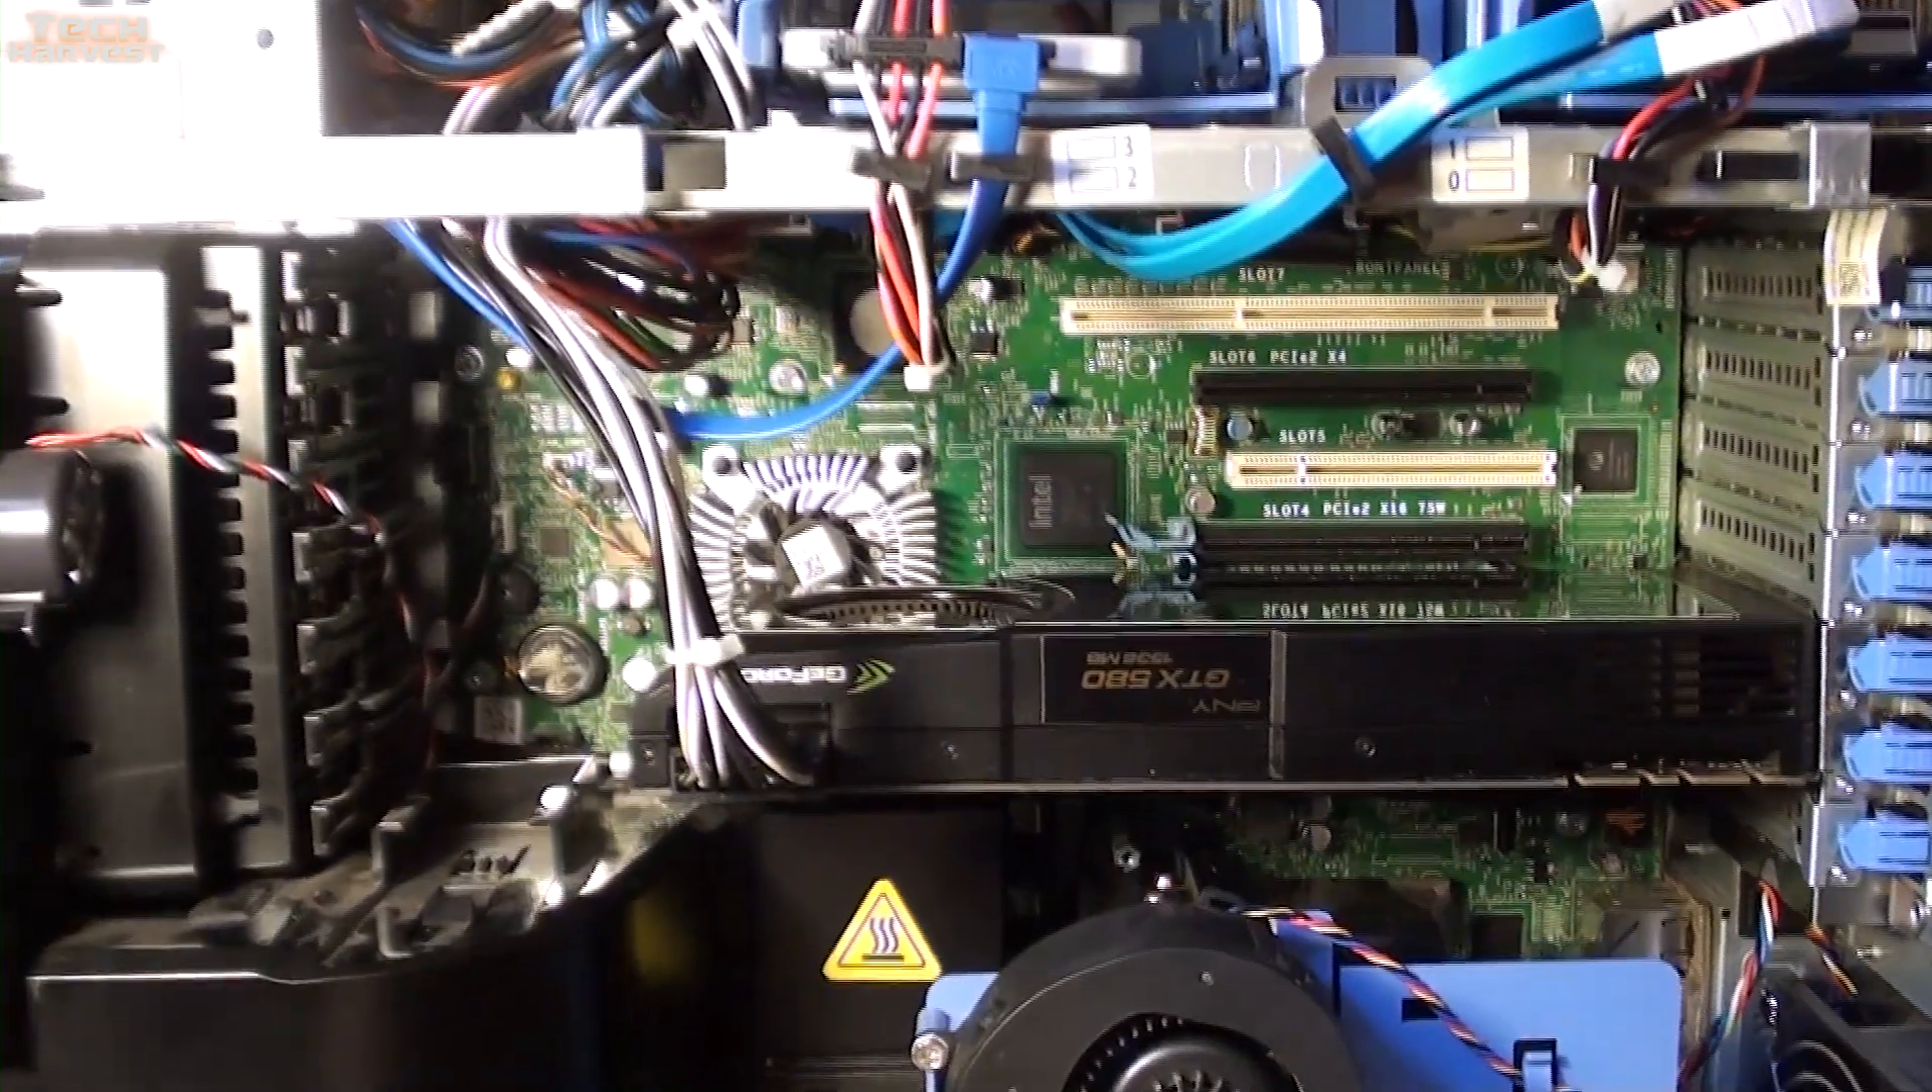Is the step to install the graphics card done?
Yes.